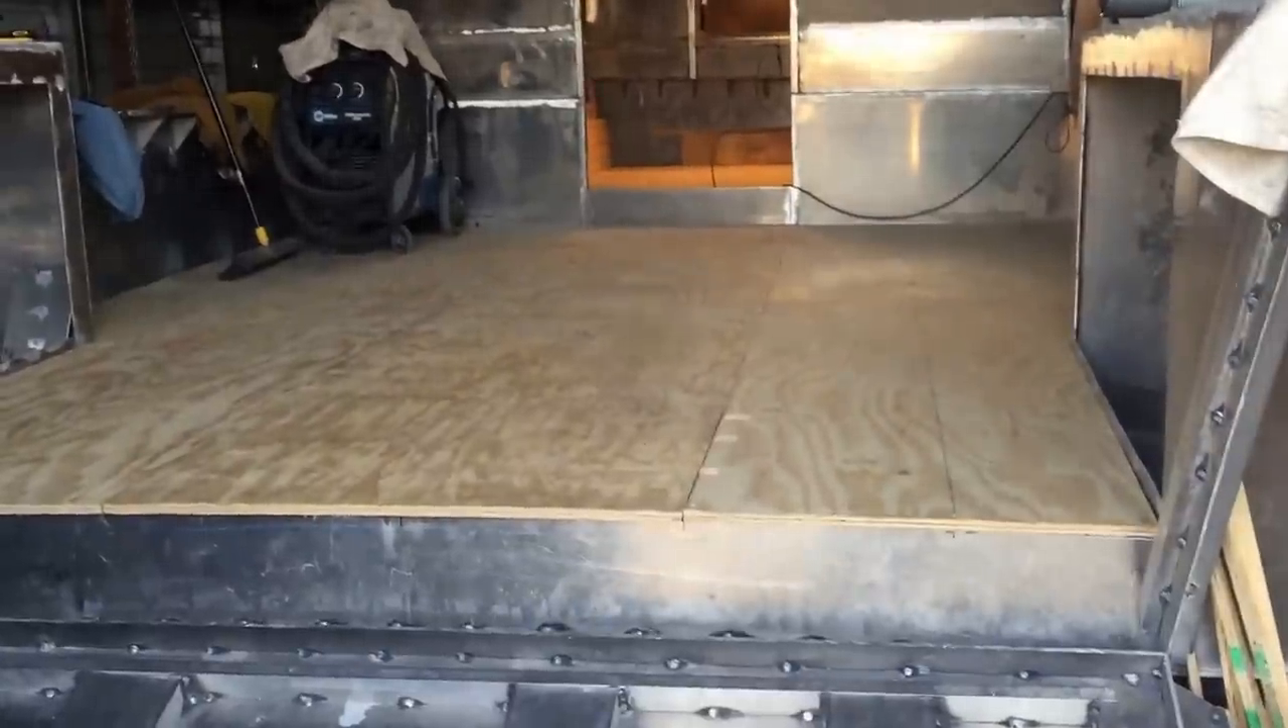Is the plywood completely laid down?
Yes.